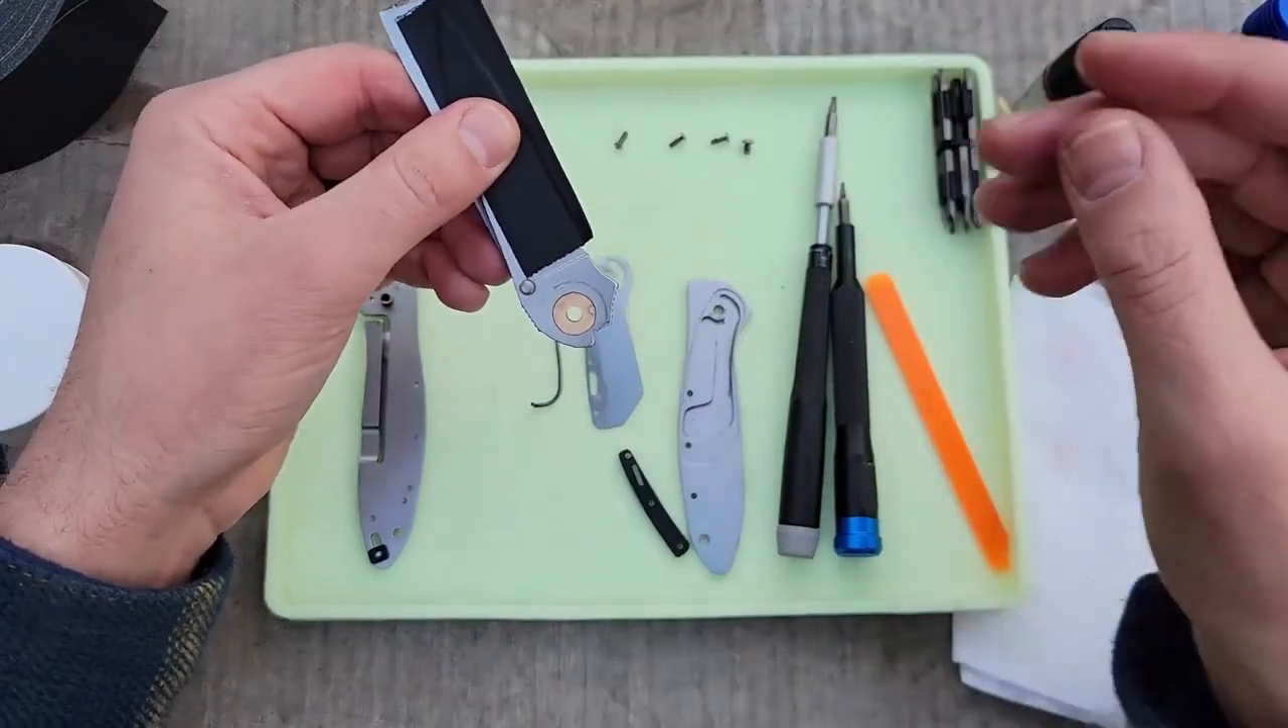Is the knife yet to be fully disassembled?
No.